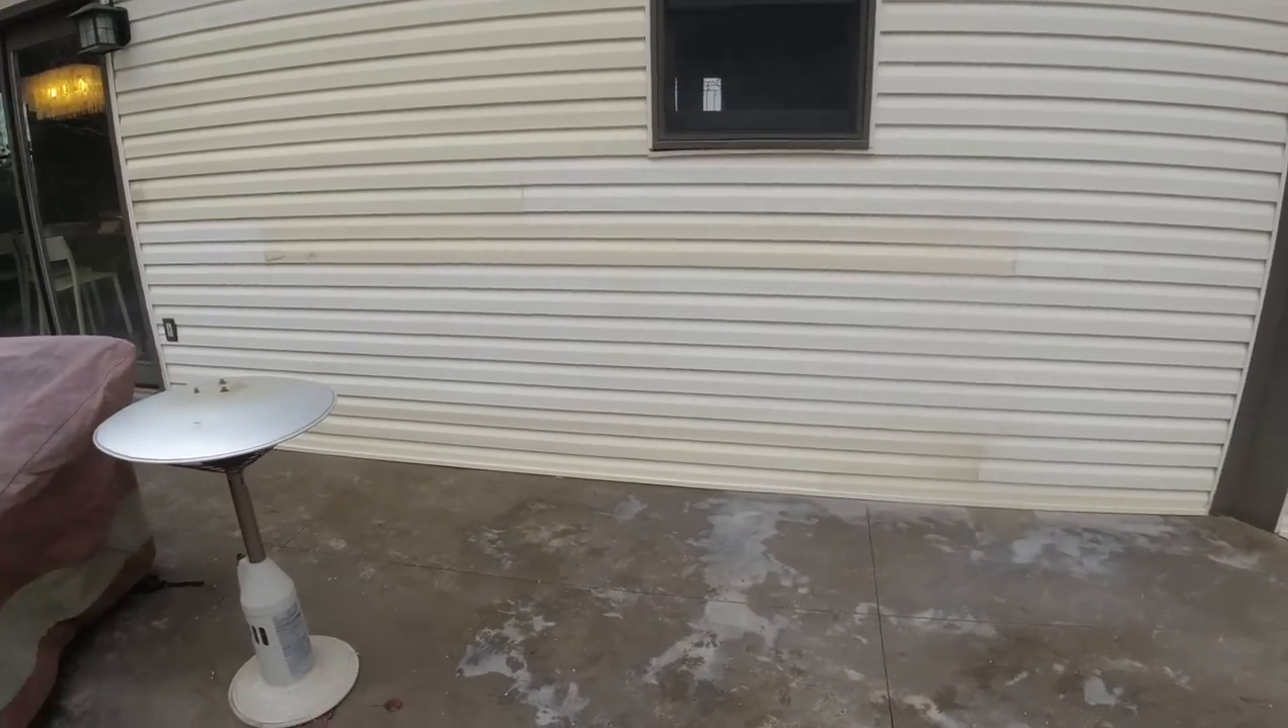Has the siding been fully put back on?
Yes.